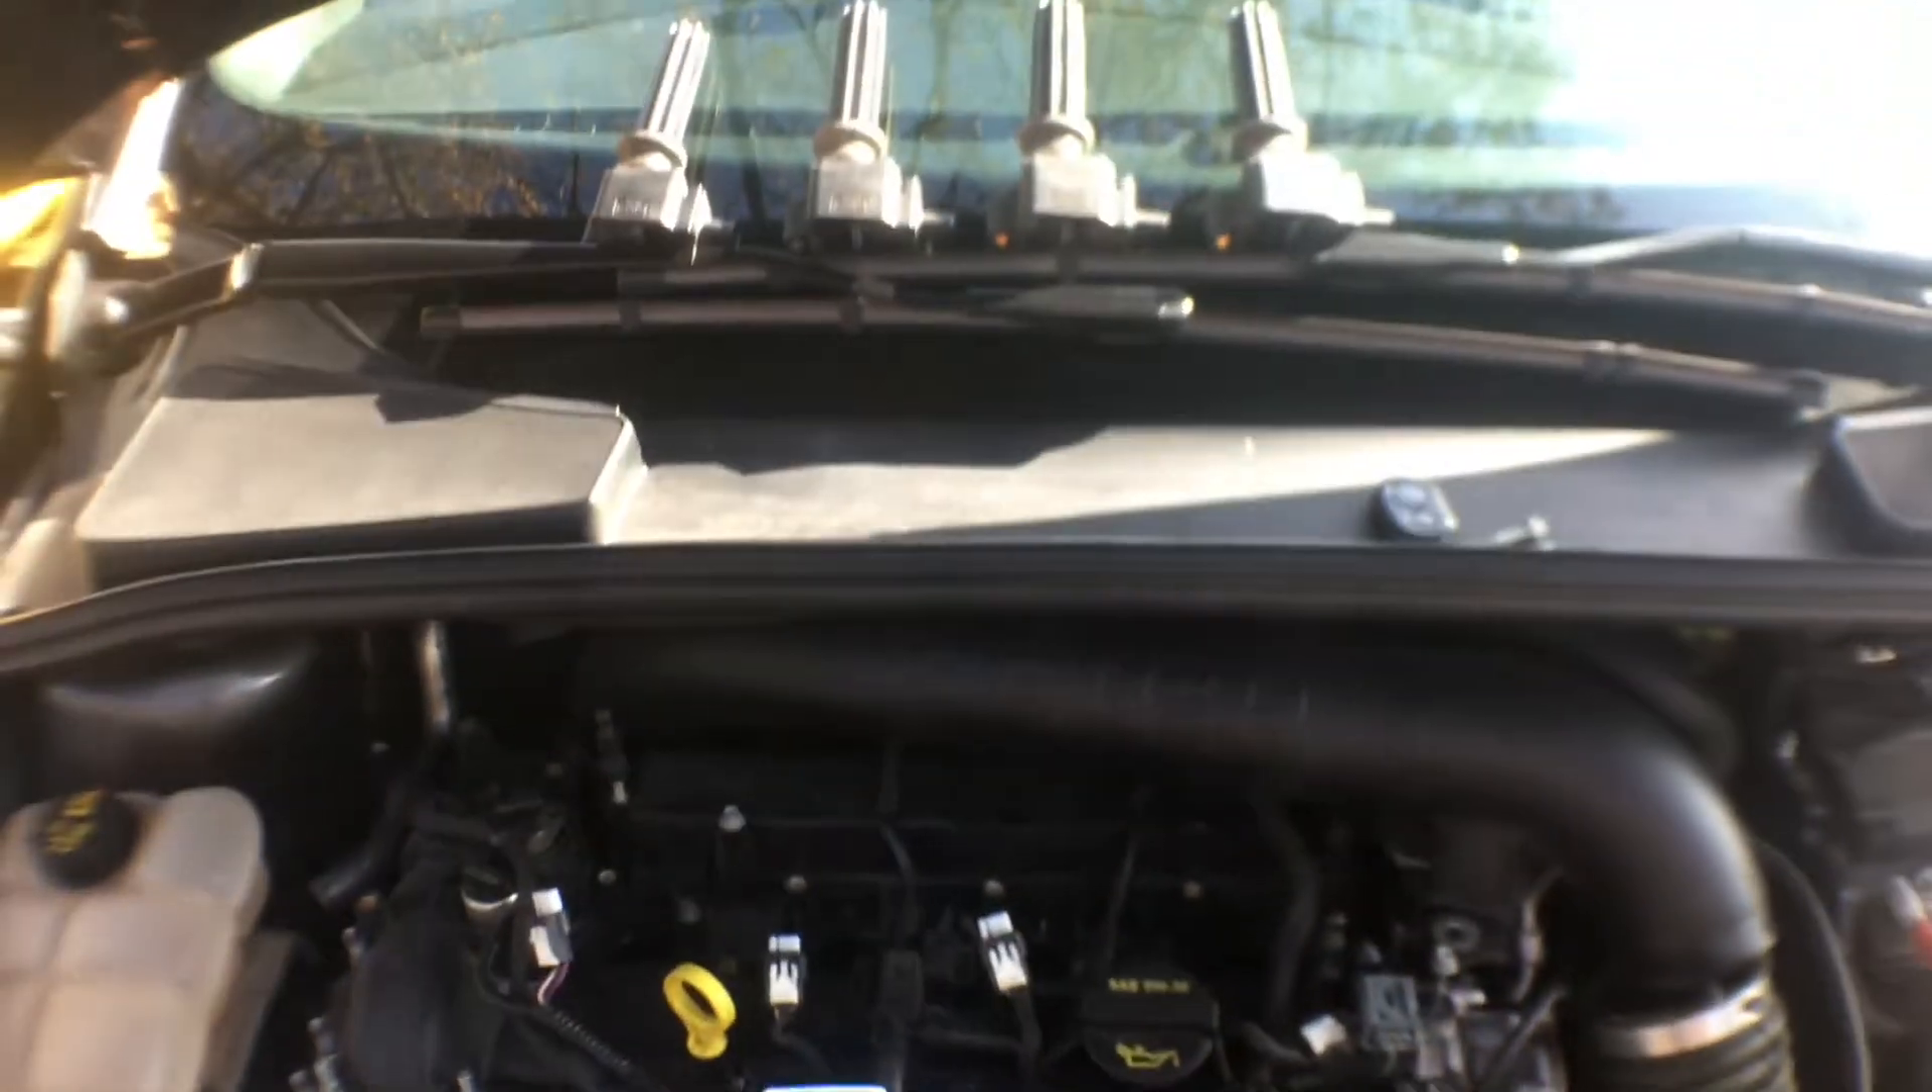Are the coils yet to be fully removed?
No.